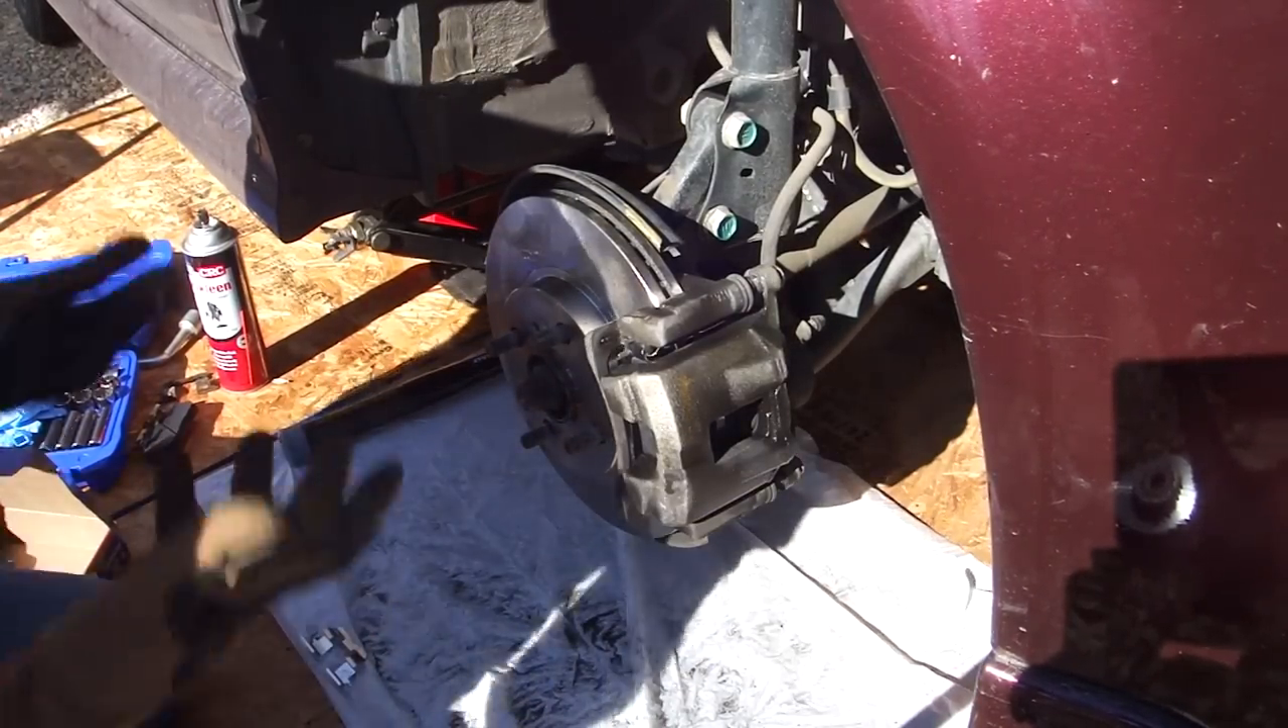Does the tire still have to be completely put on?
Yes.